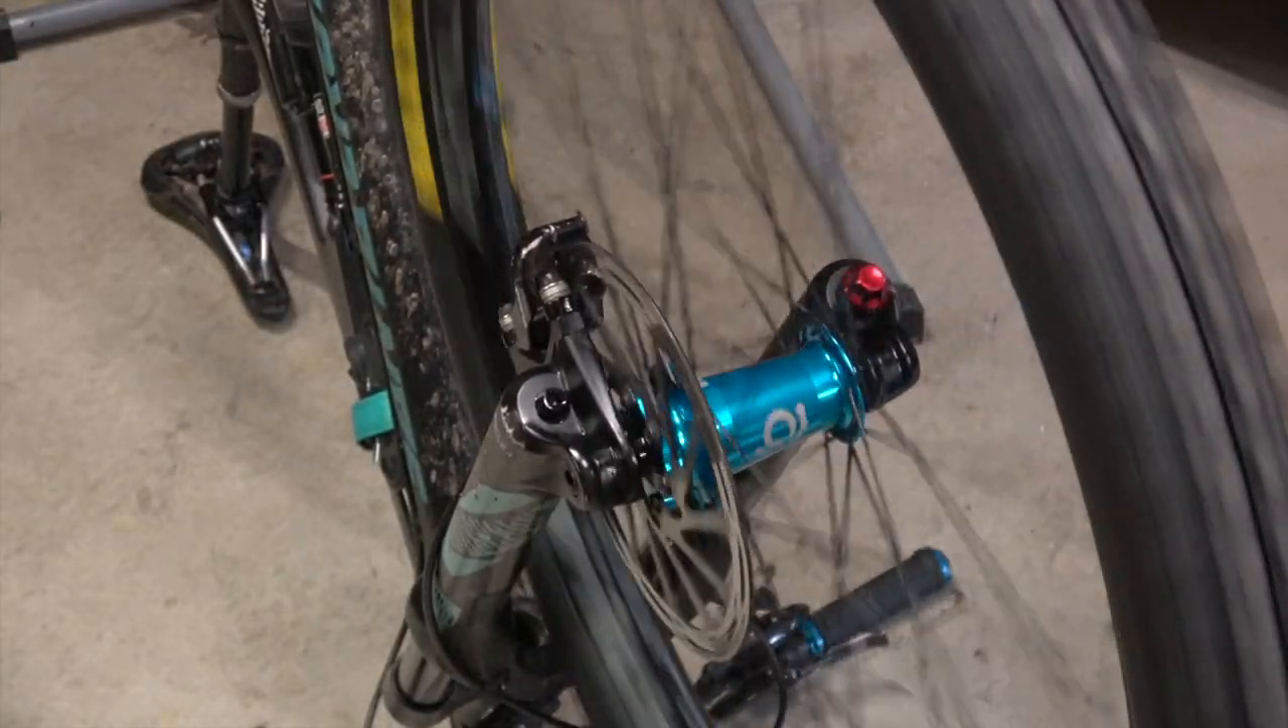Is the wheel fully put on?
Yes.